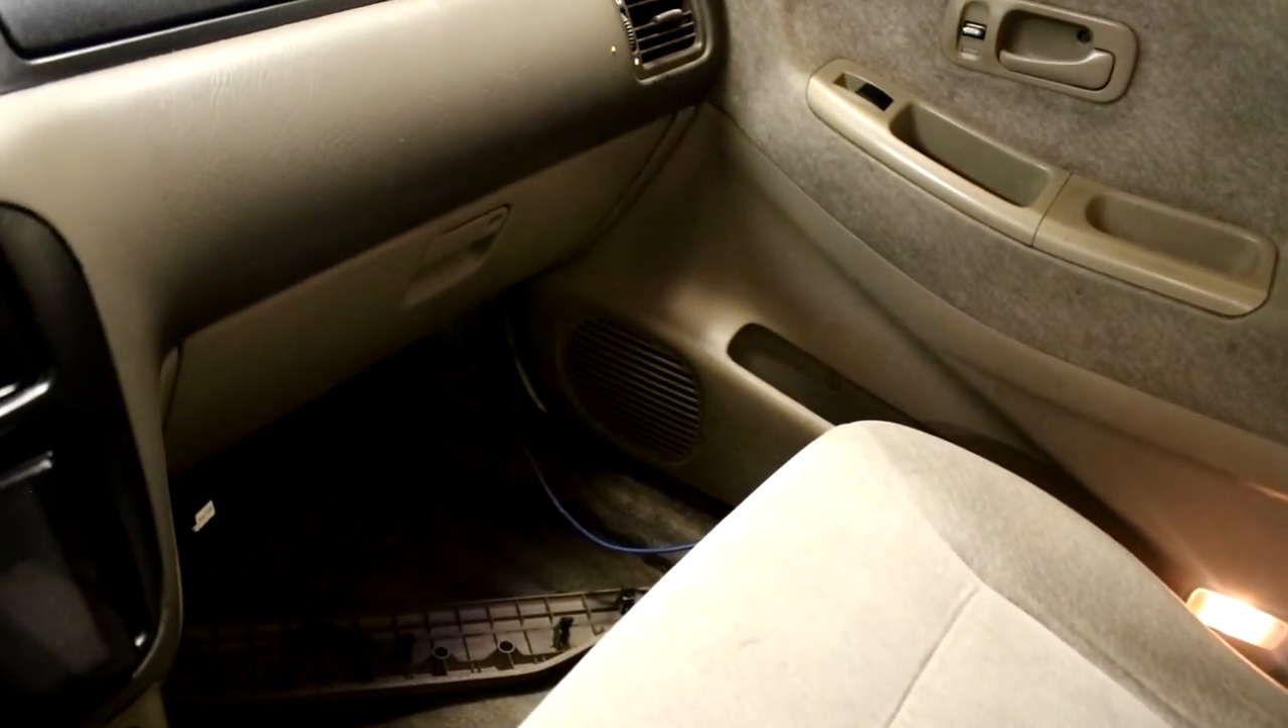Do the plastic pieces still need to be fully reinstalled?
Yes.